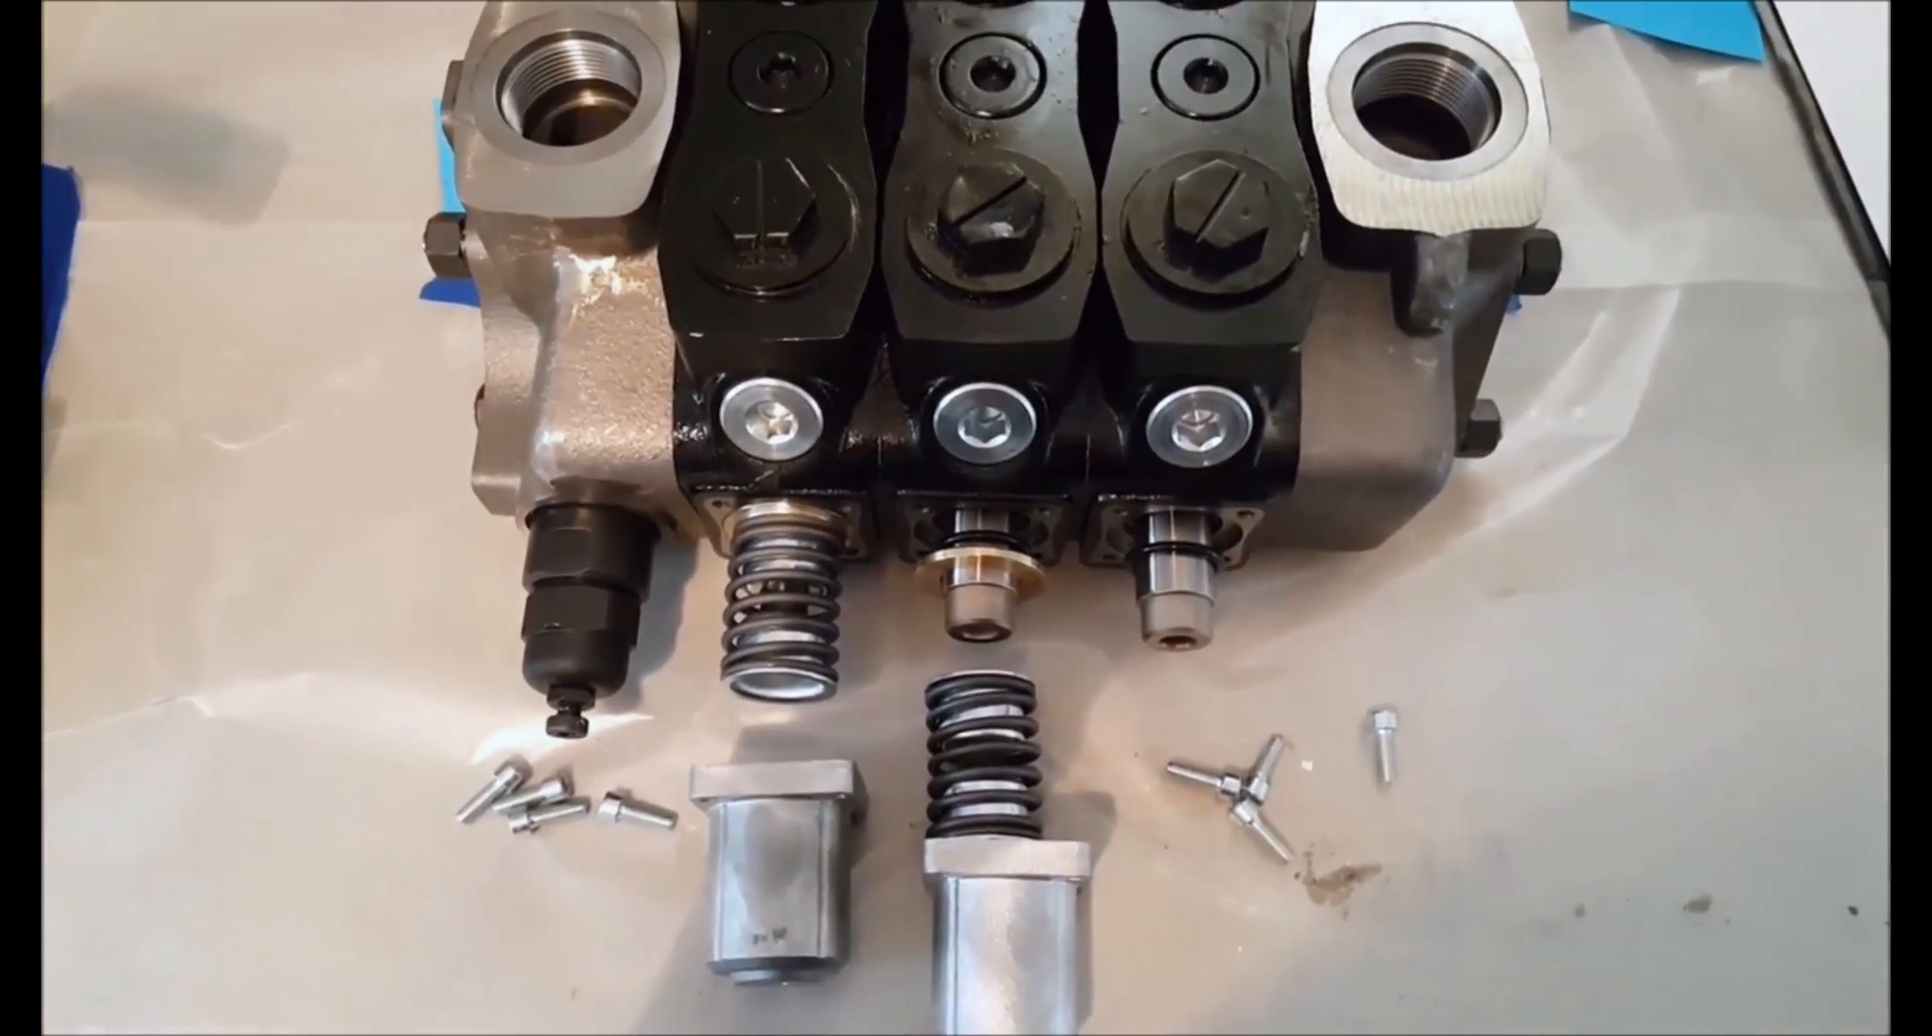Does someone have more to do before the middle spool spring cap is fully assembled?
Yes.